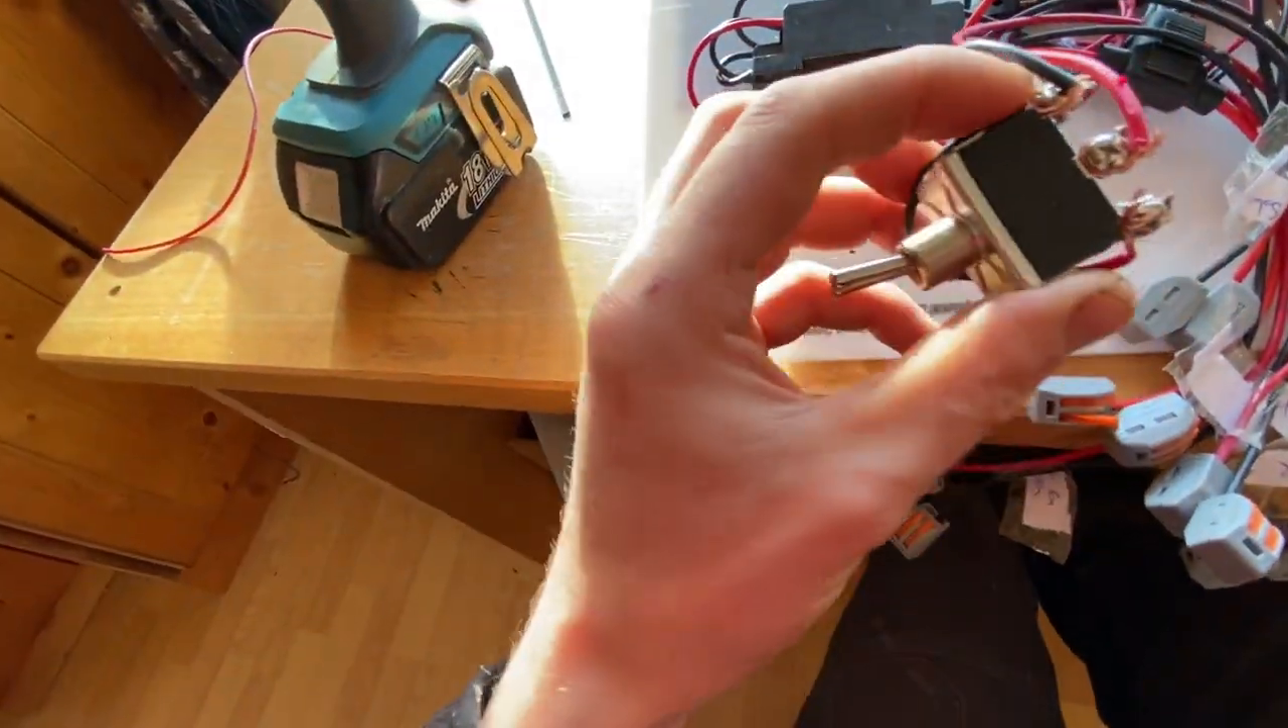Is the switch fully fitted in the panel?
No.